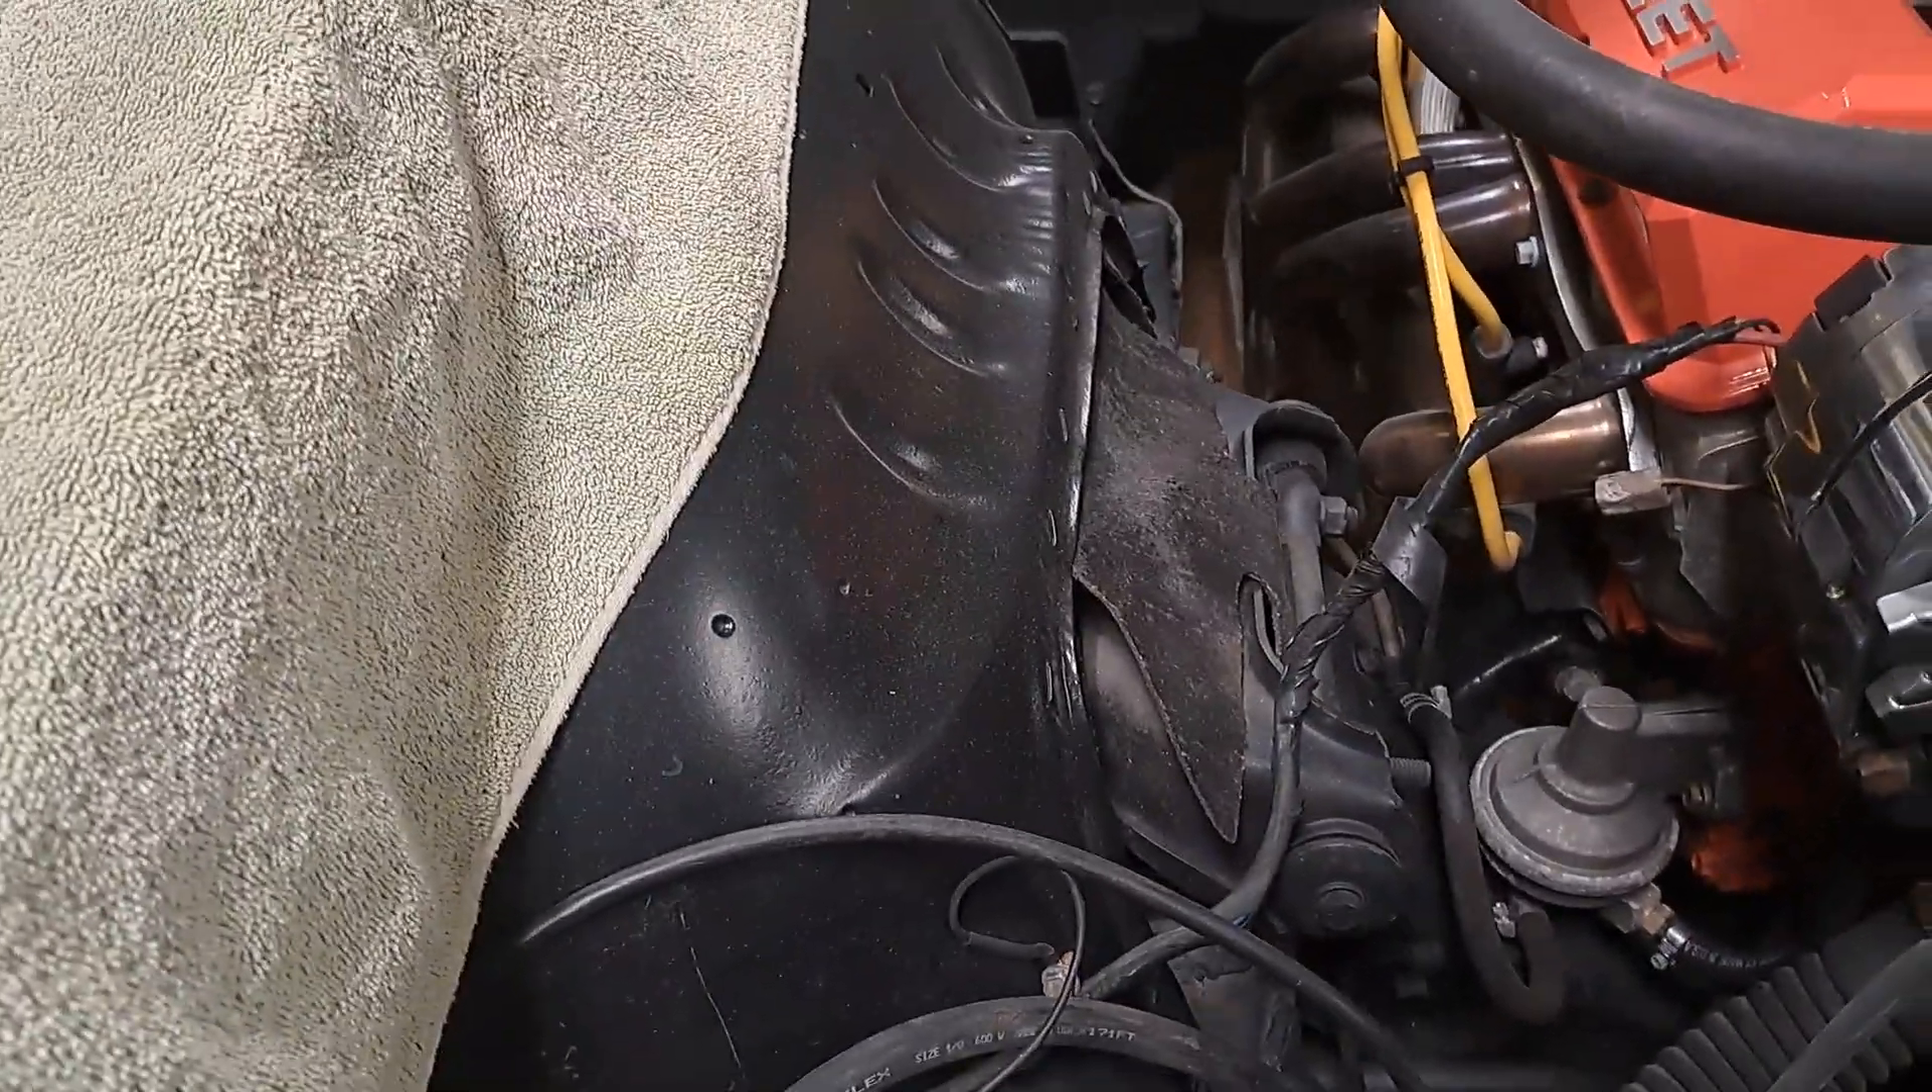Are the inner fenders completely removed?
No.